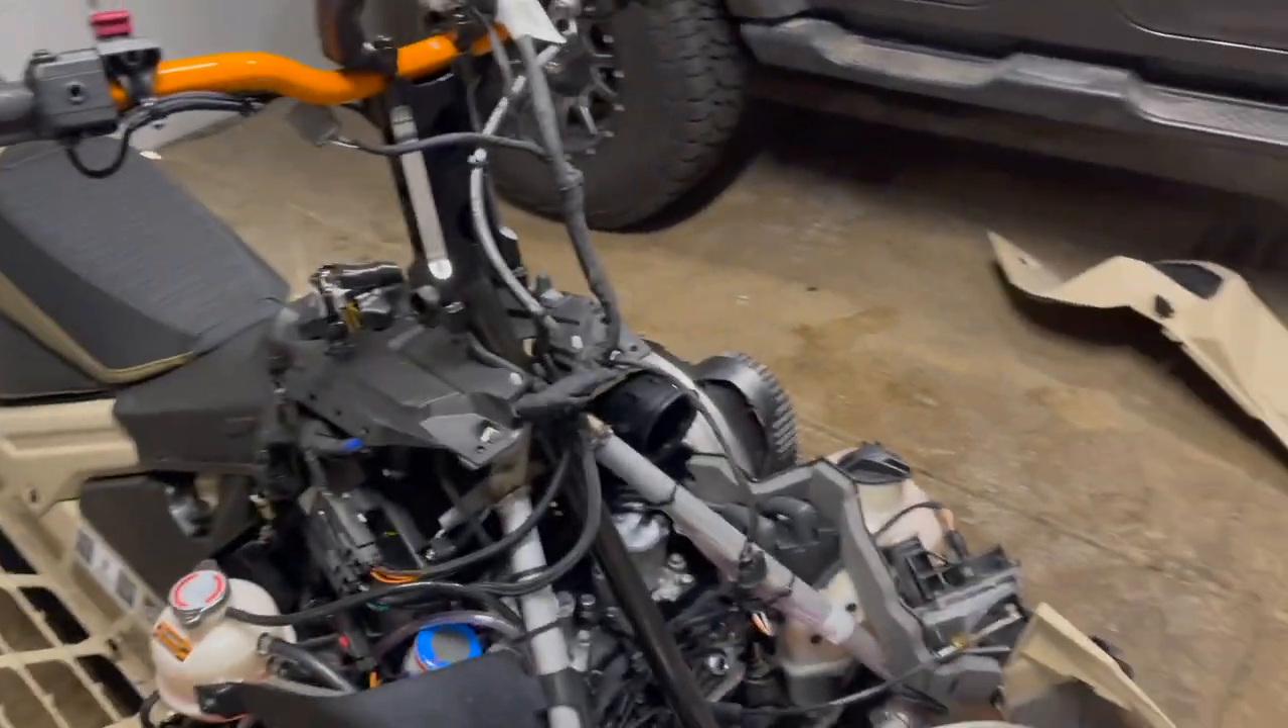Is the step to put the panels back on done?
No.